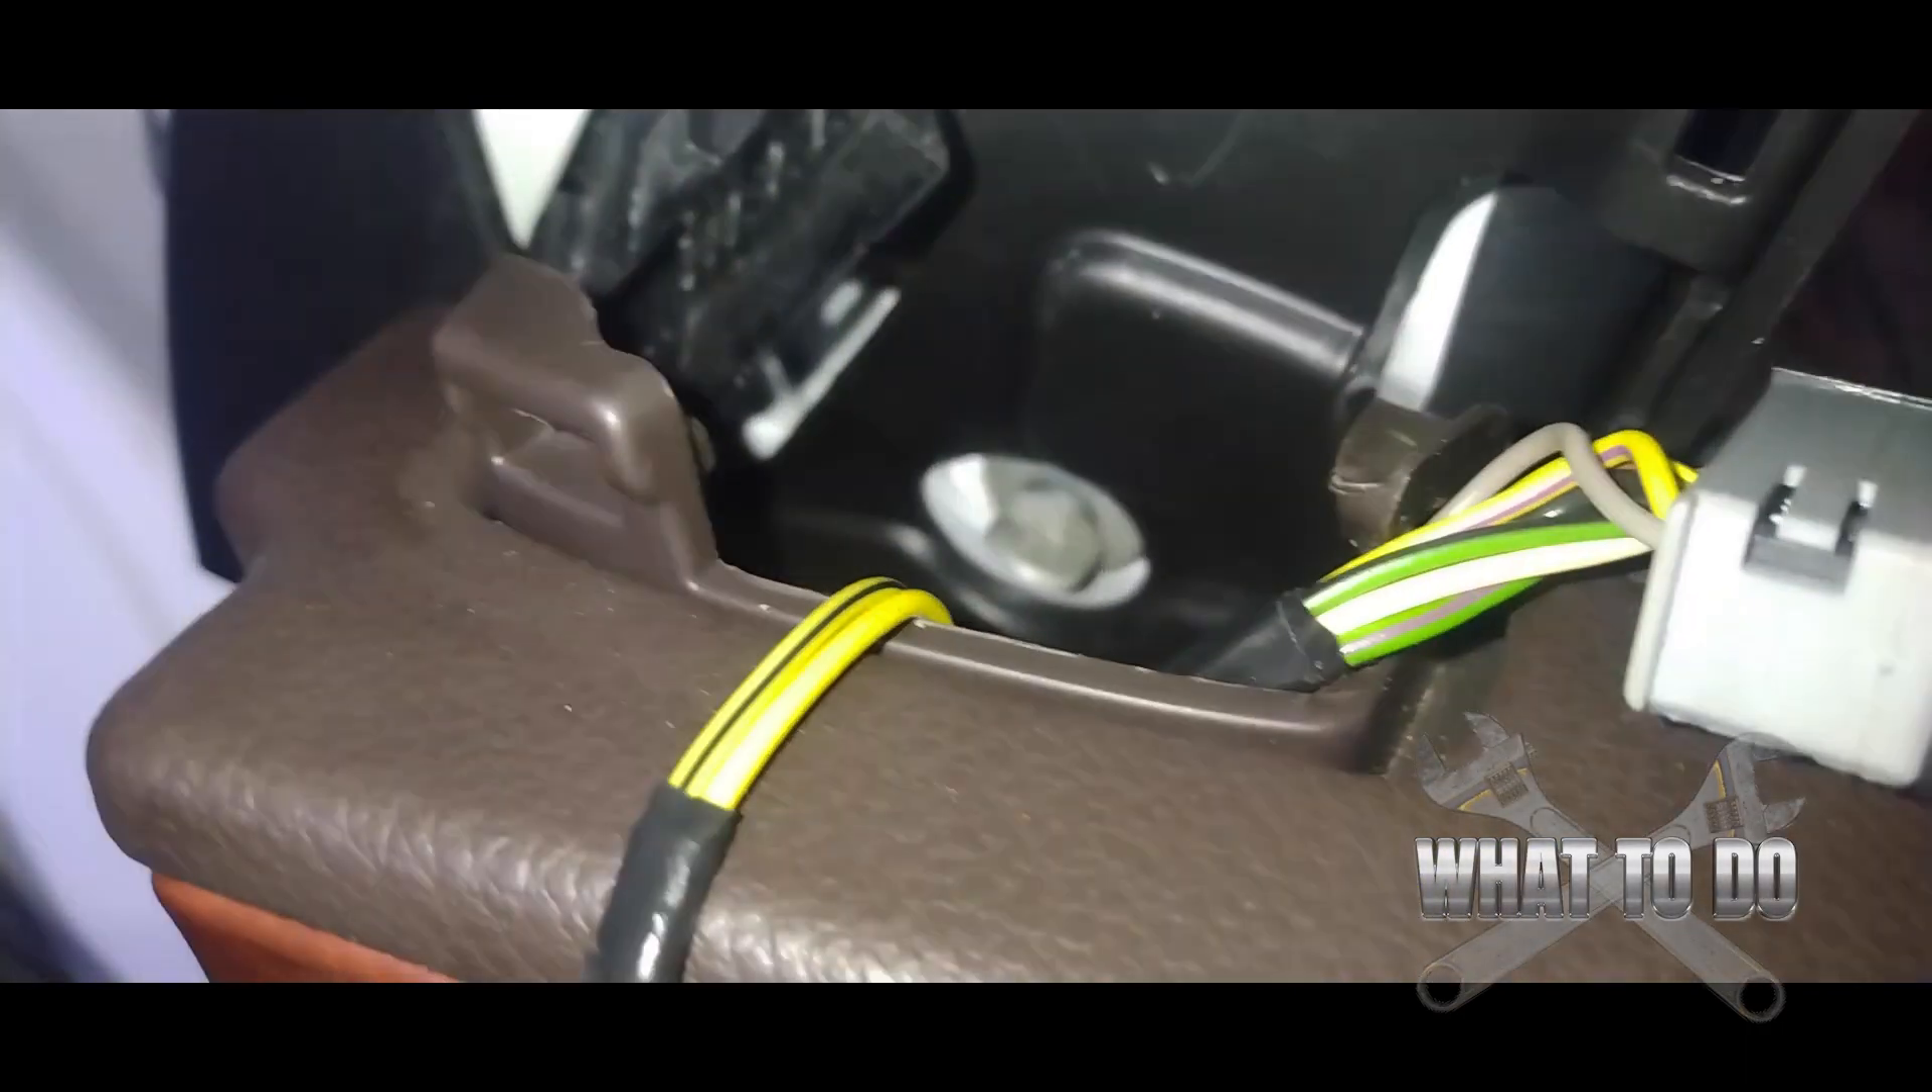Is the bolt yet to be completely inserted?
No.